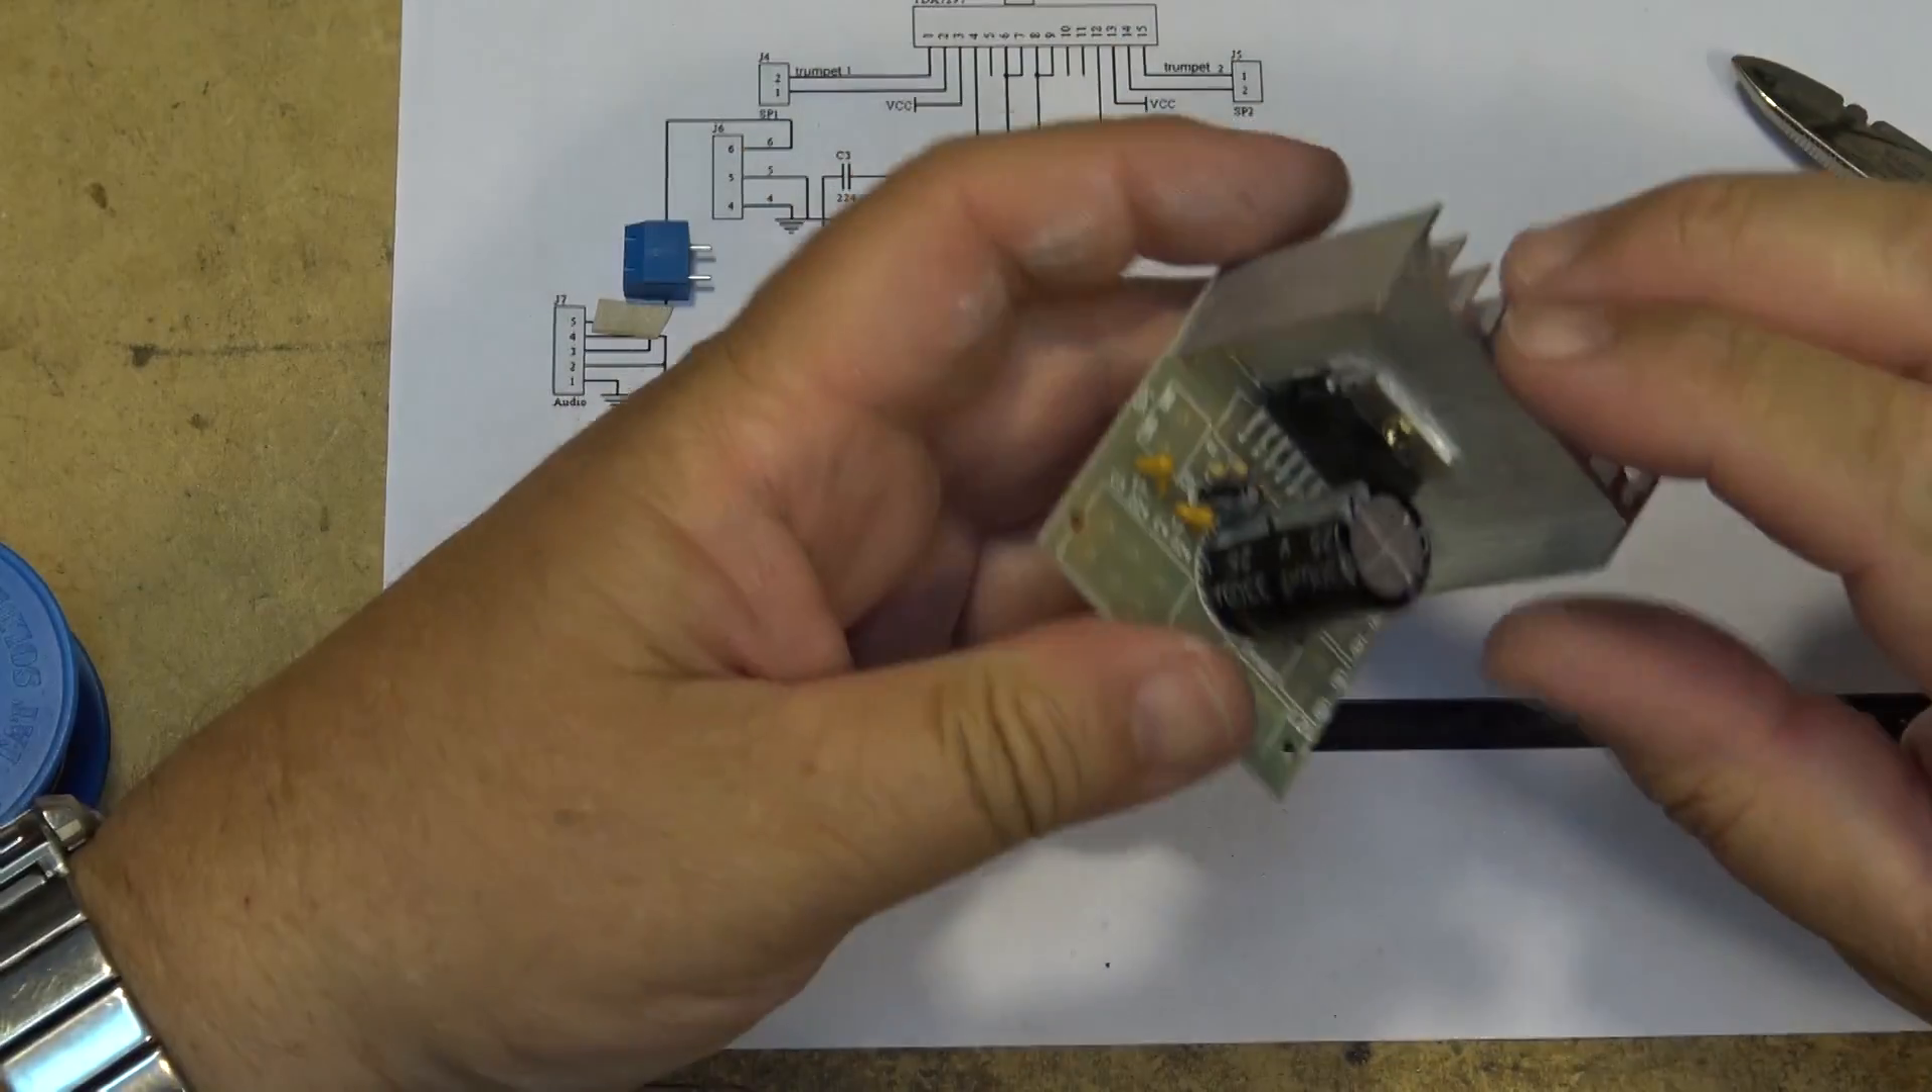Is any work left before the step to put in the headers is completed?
Yes.